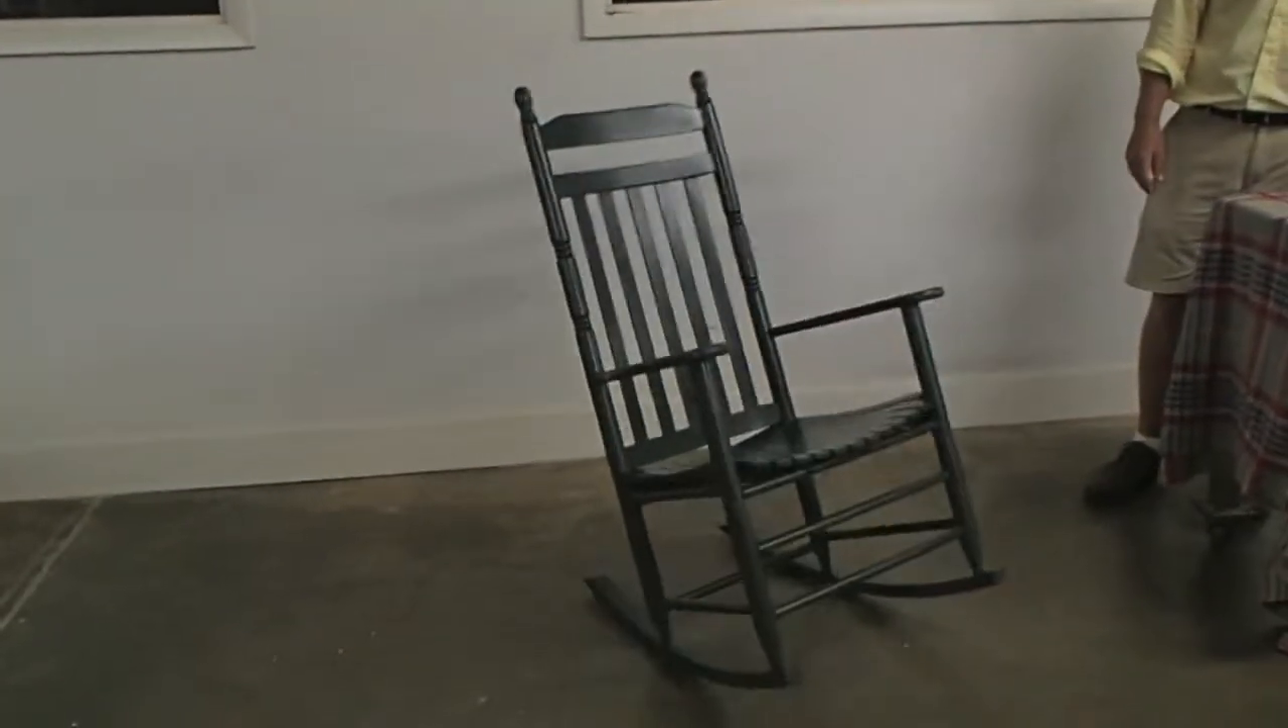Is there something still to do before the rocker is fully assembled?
No.